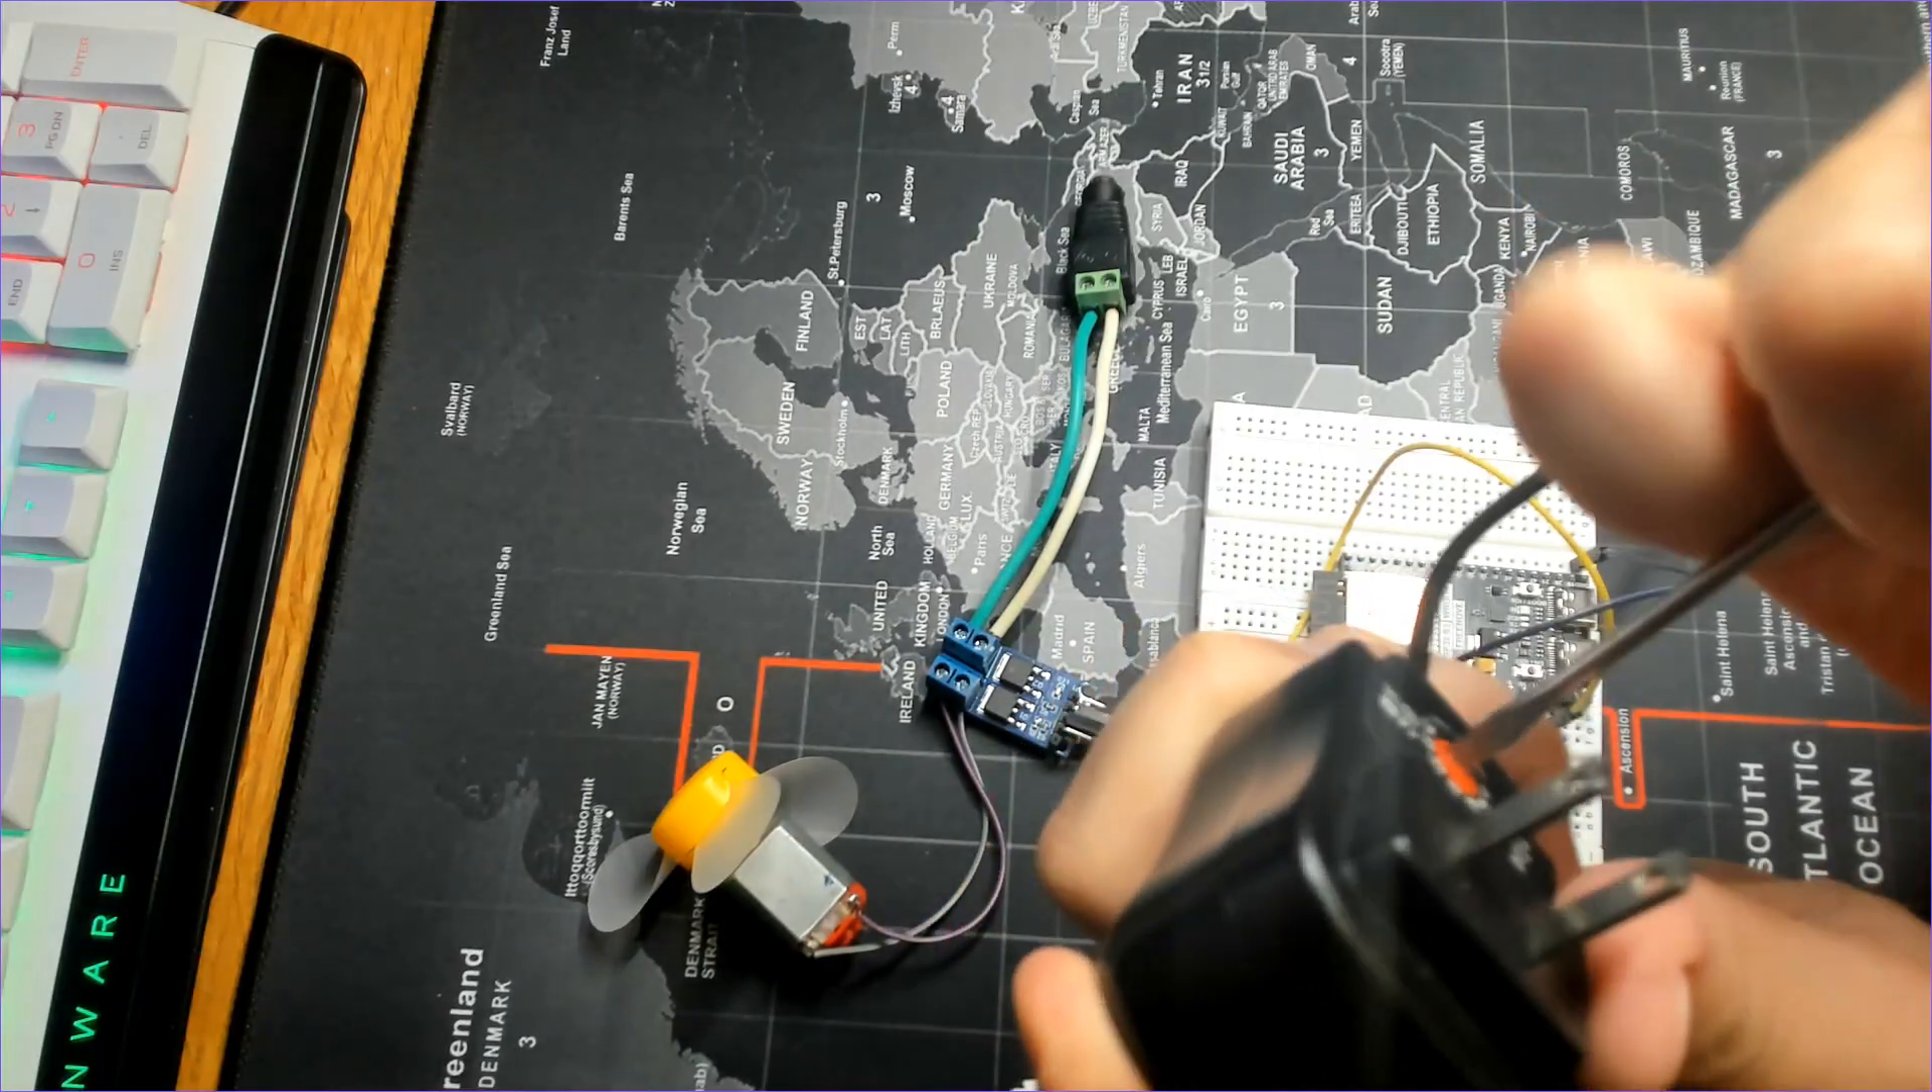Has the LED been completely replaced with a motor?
Yes.